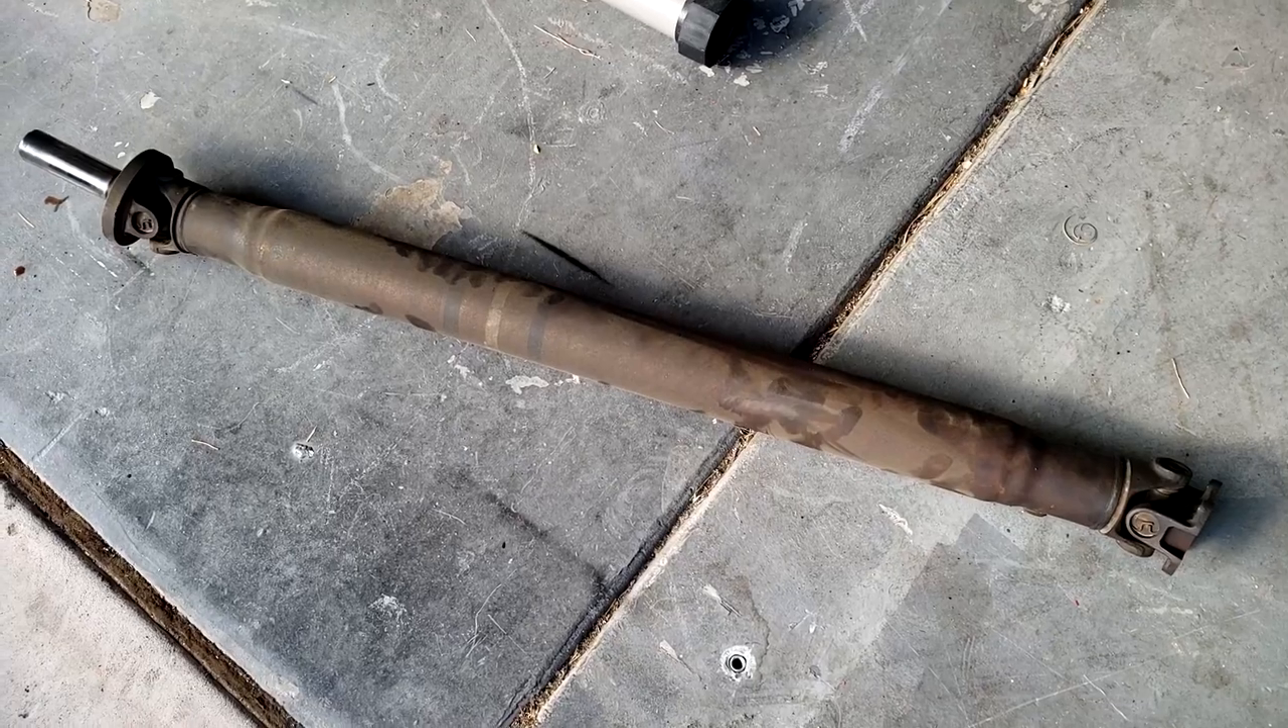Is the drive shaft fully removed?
Yes.